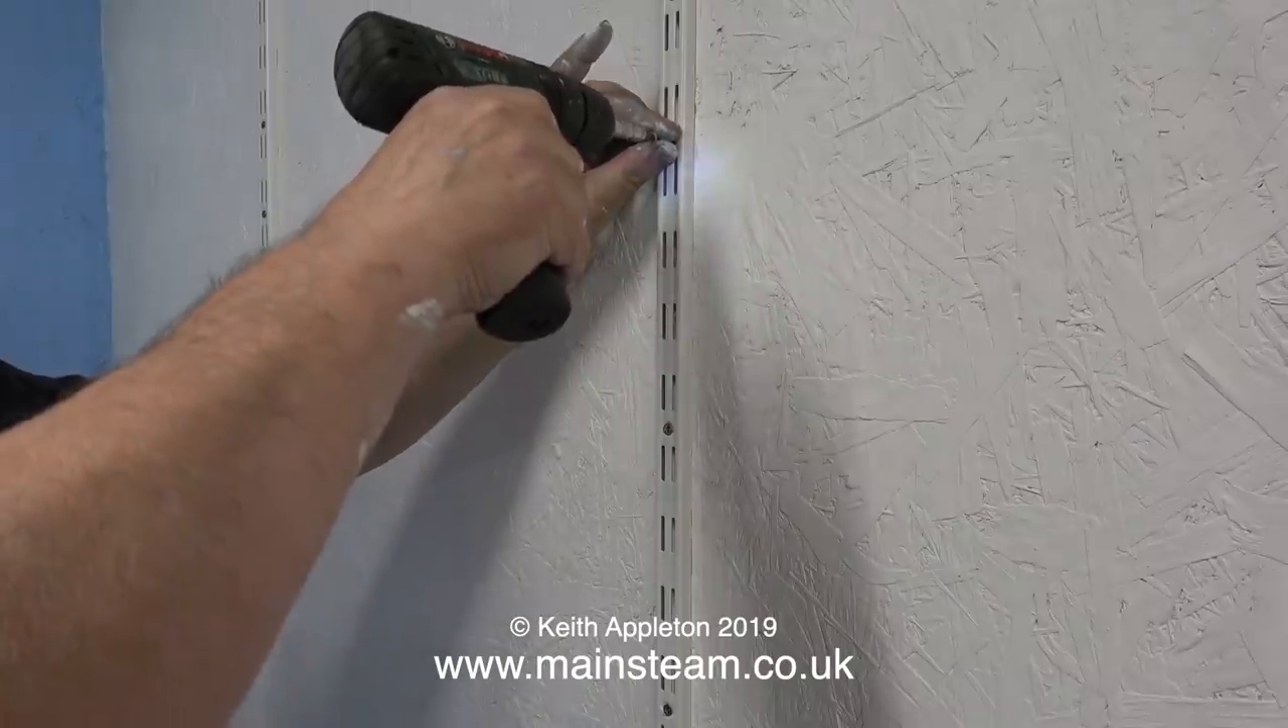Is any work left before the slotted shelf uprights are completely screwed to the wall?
Yes.